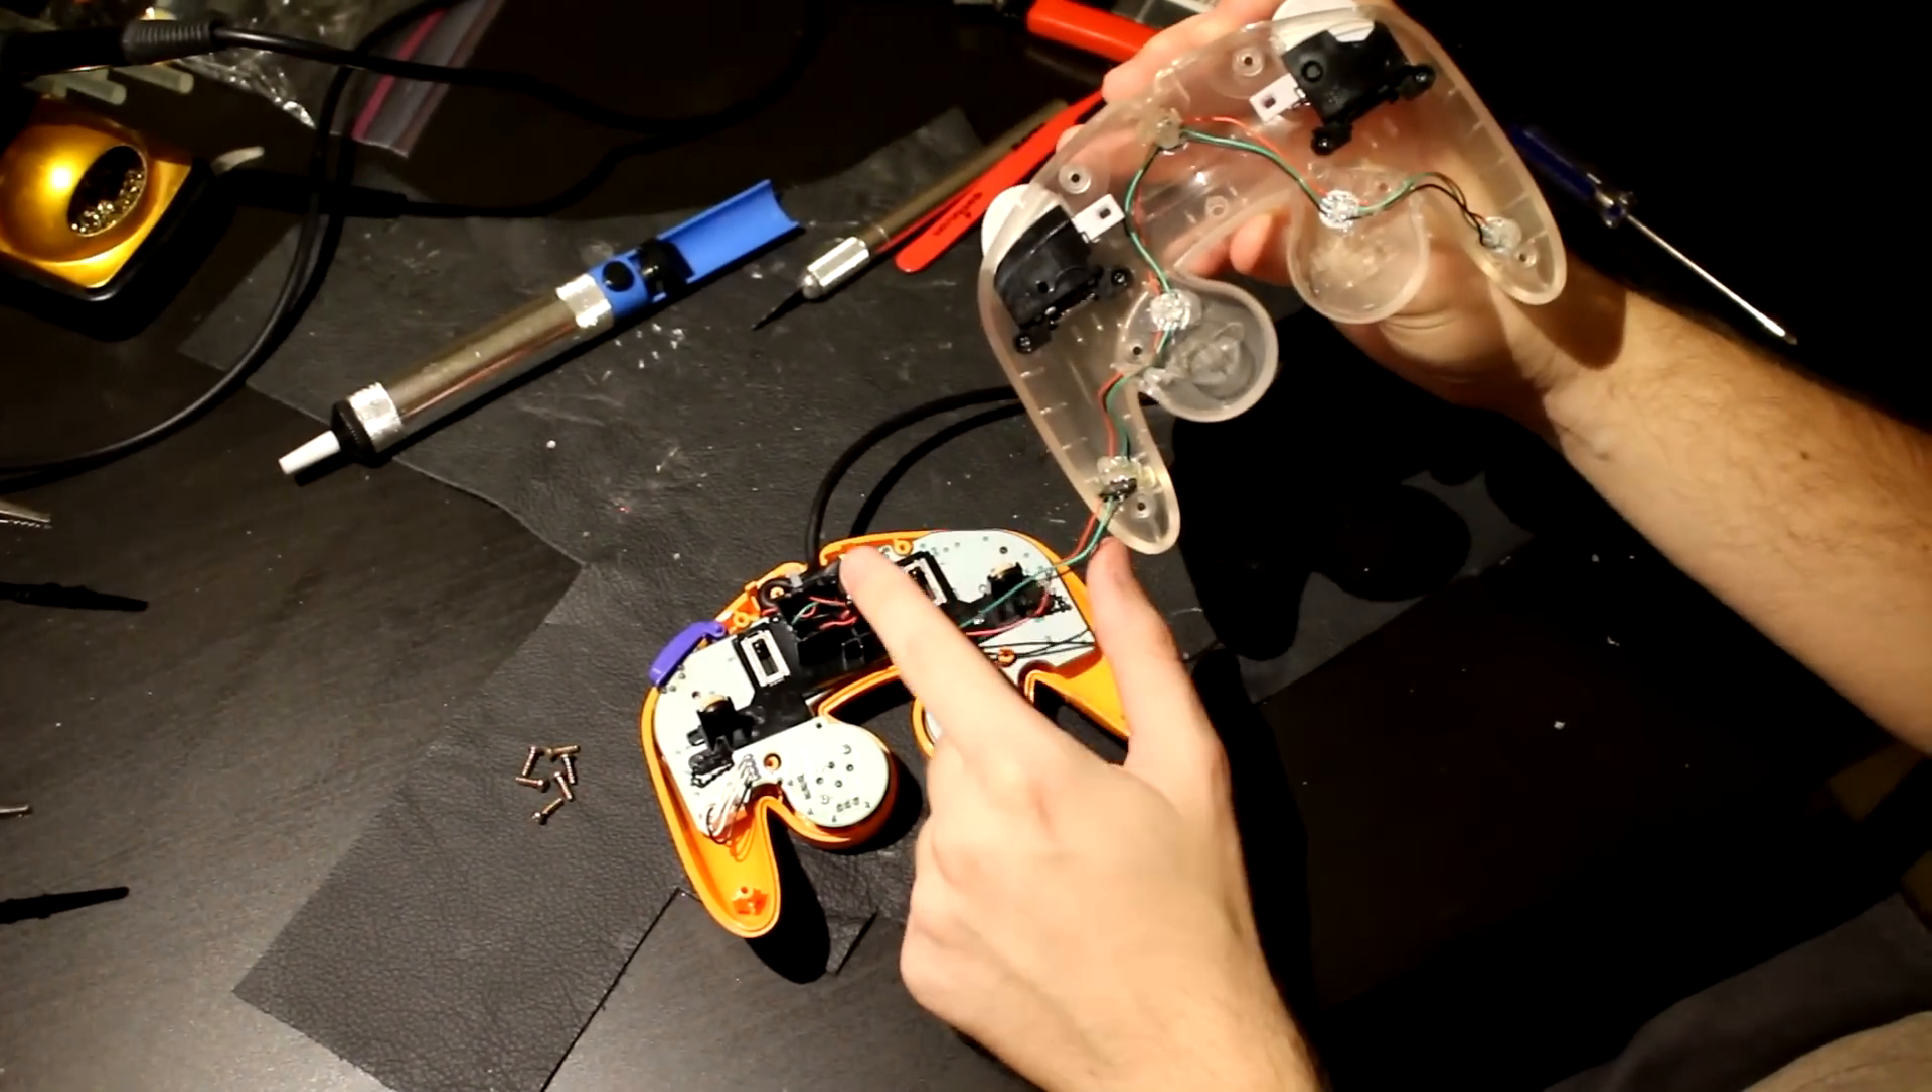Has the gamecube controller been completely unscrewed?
Yes.